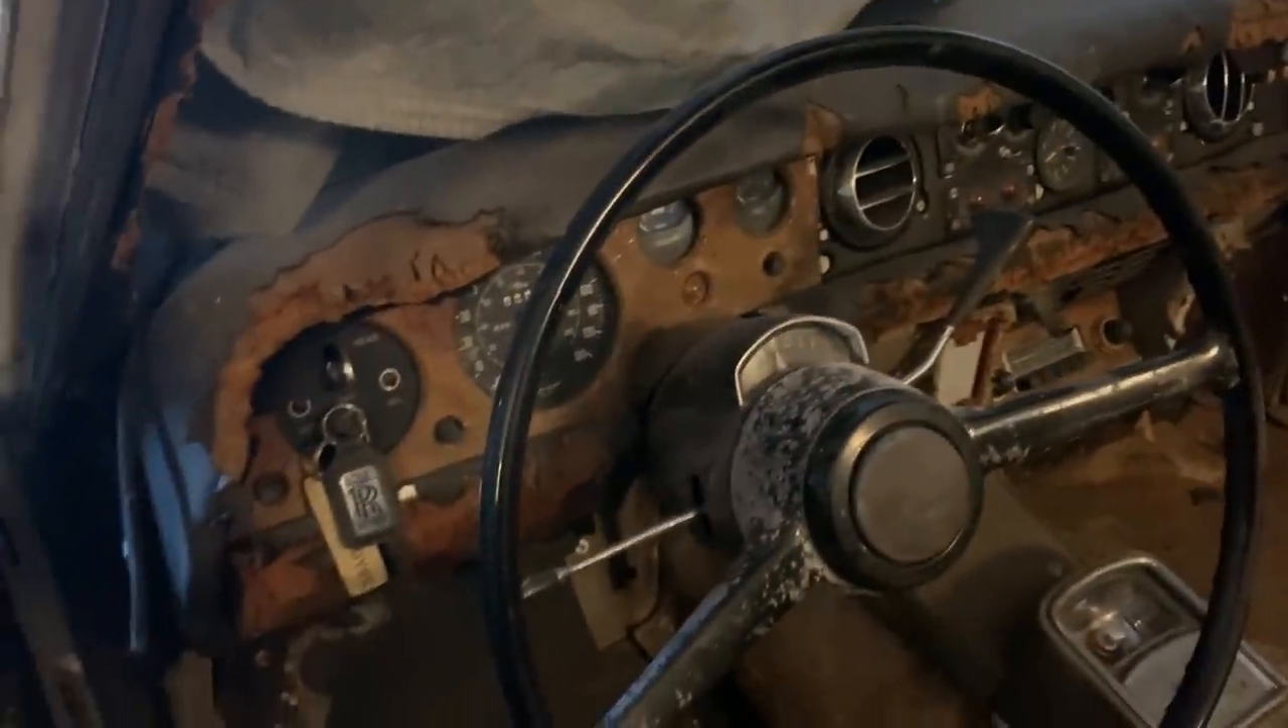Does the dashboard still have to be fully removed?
Yes.